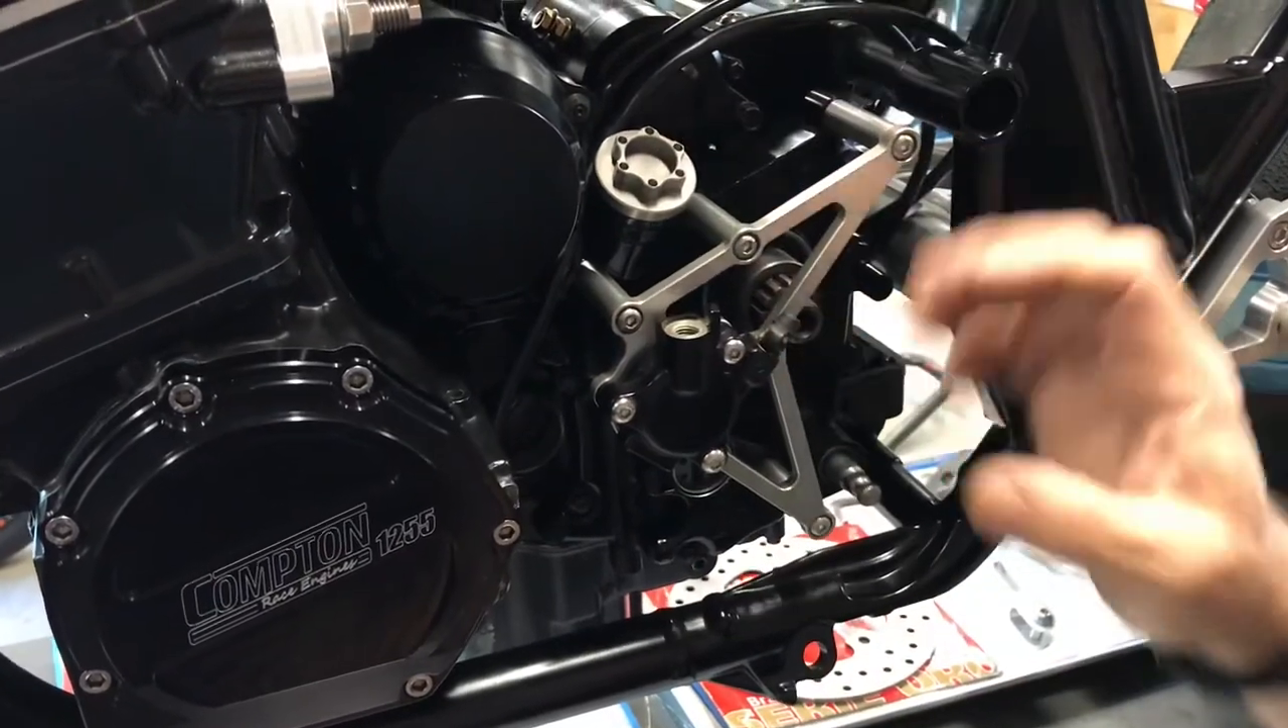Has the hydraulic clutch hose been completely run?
No.